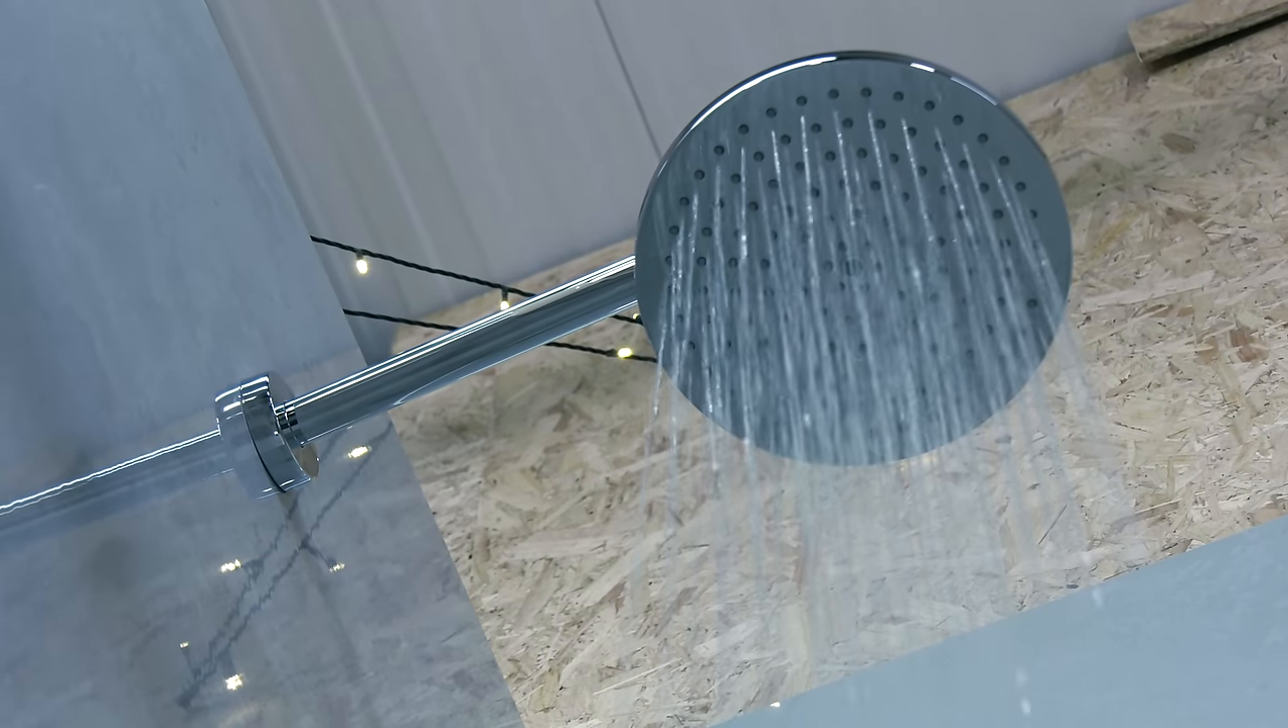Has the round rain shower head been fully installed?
Yes.